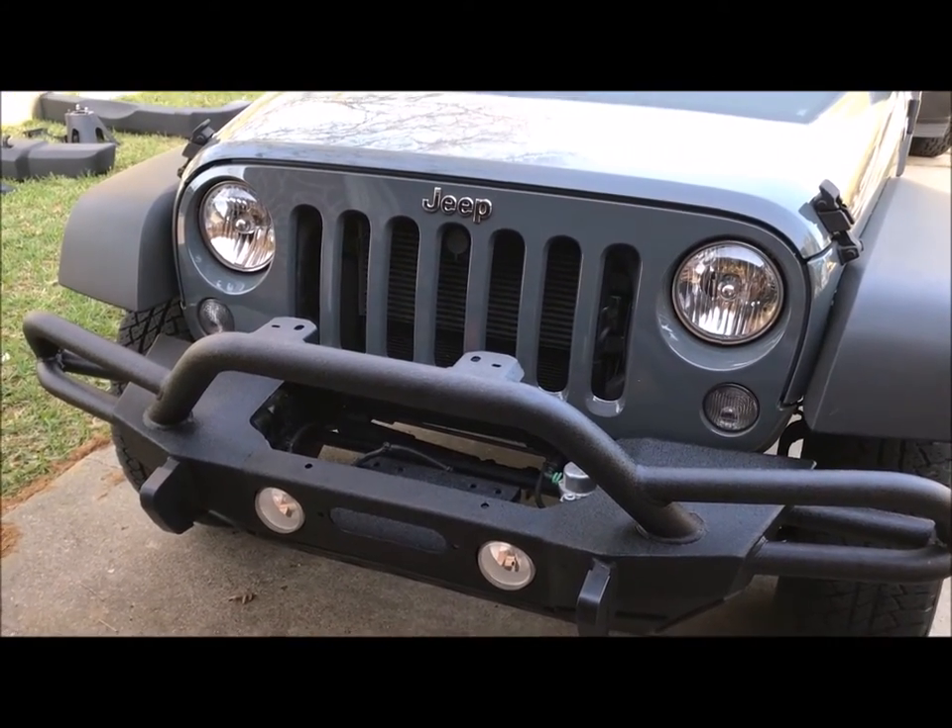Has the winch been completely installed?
No.